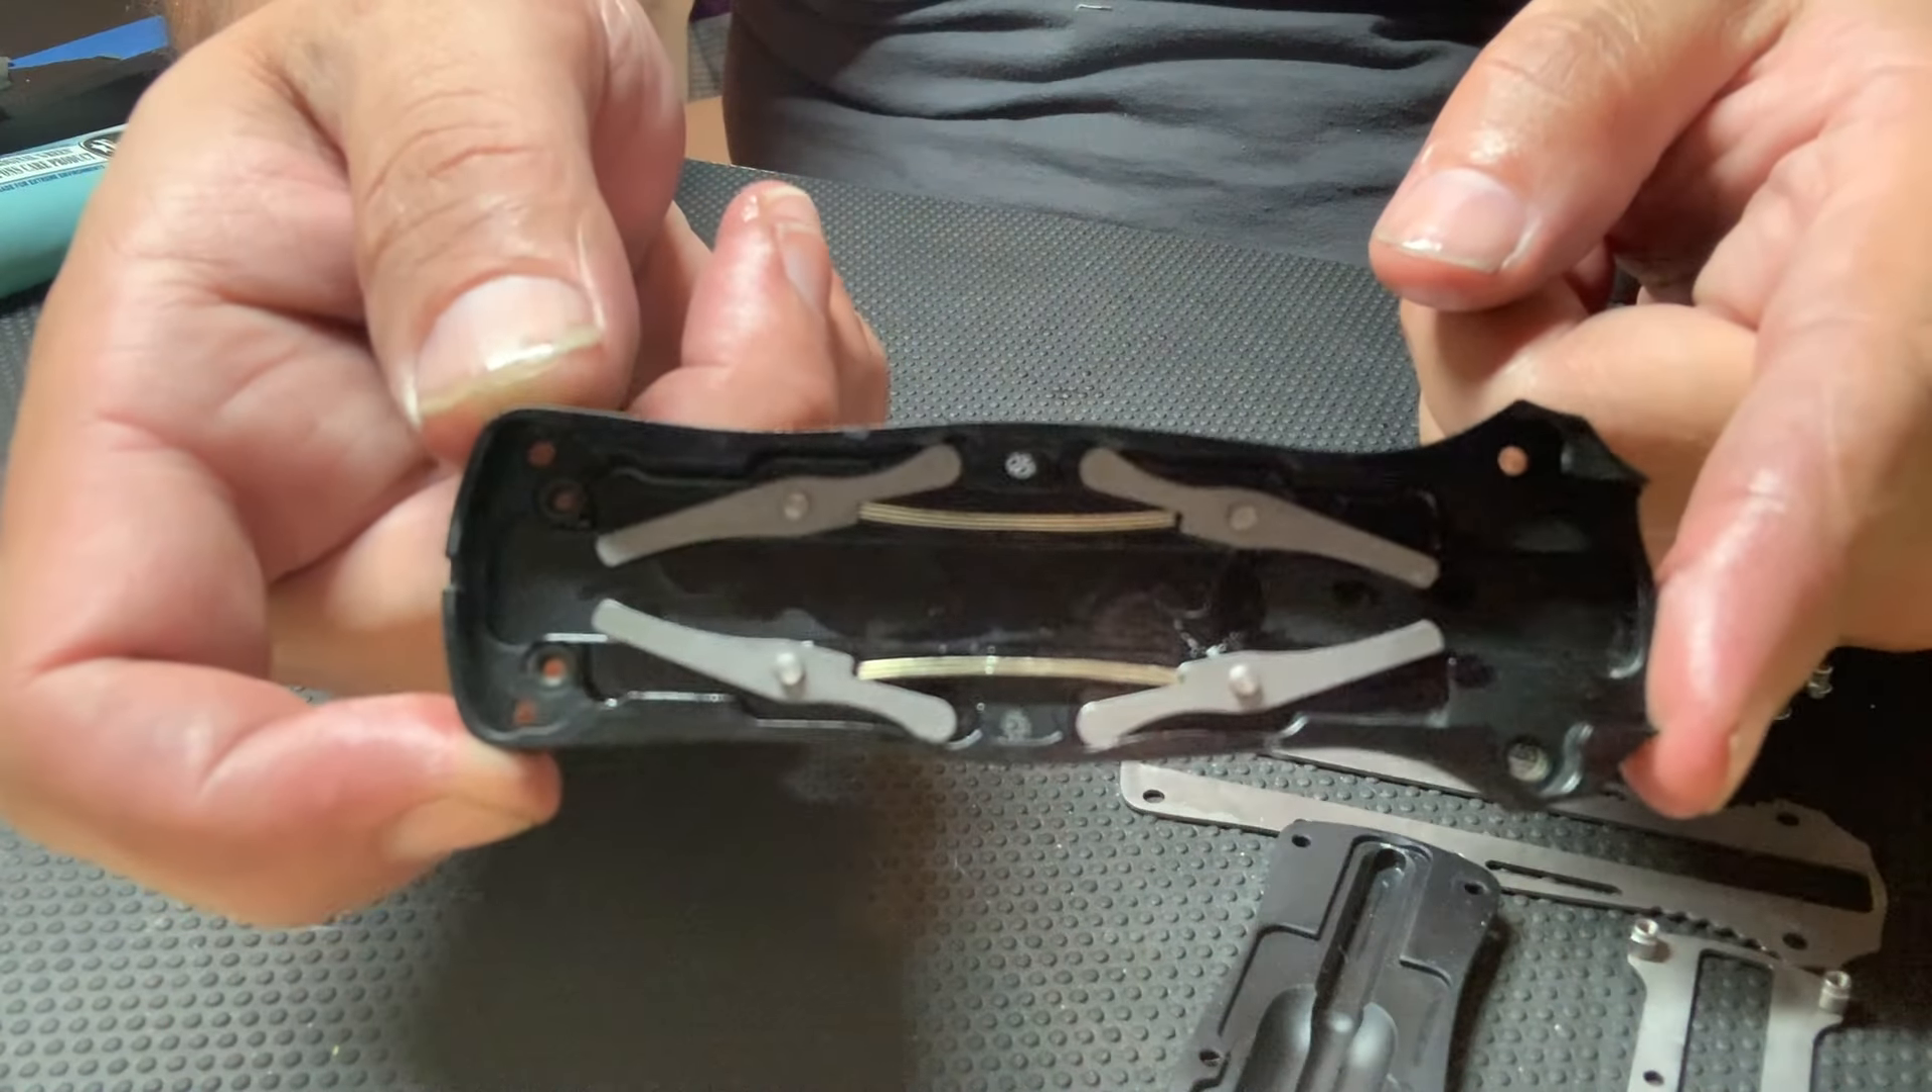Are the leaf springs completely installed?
Yes.